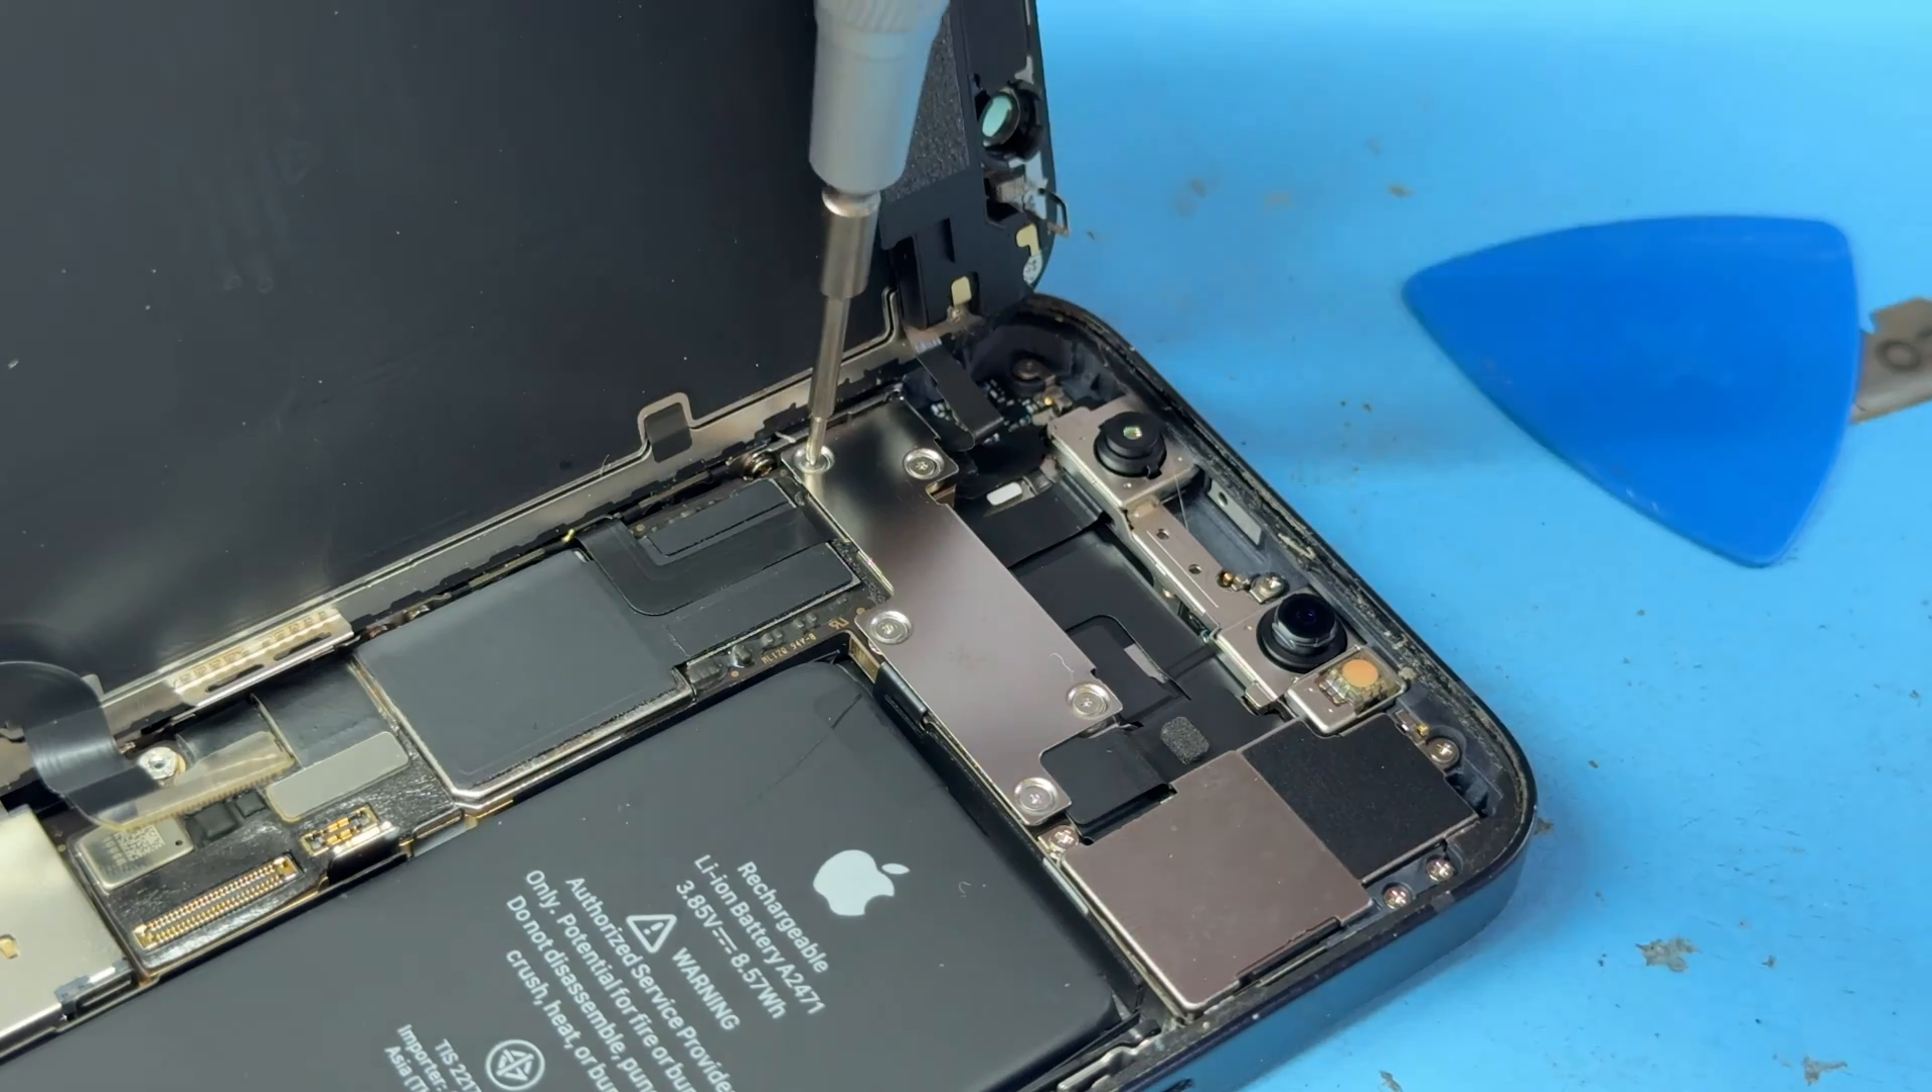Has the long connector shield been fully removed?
No.